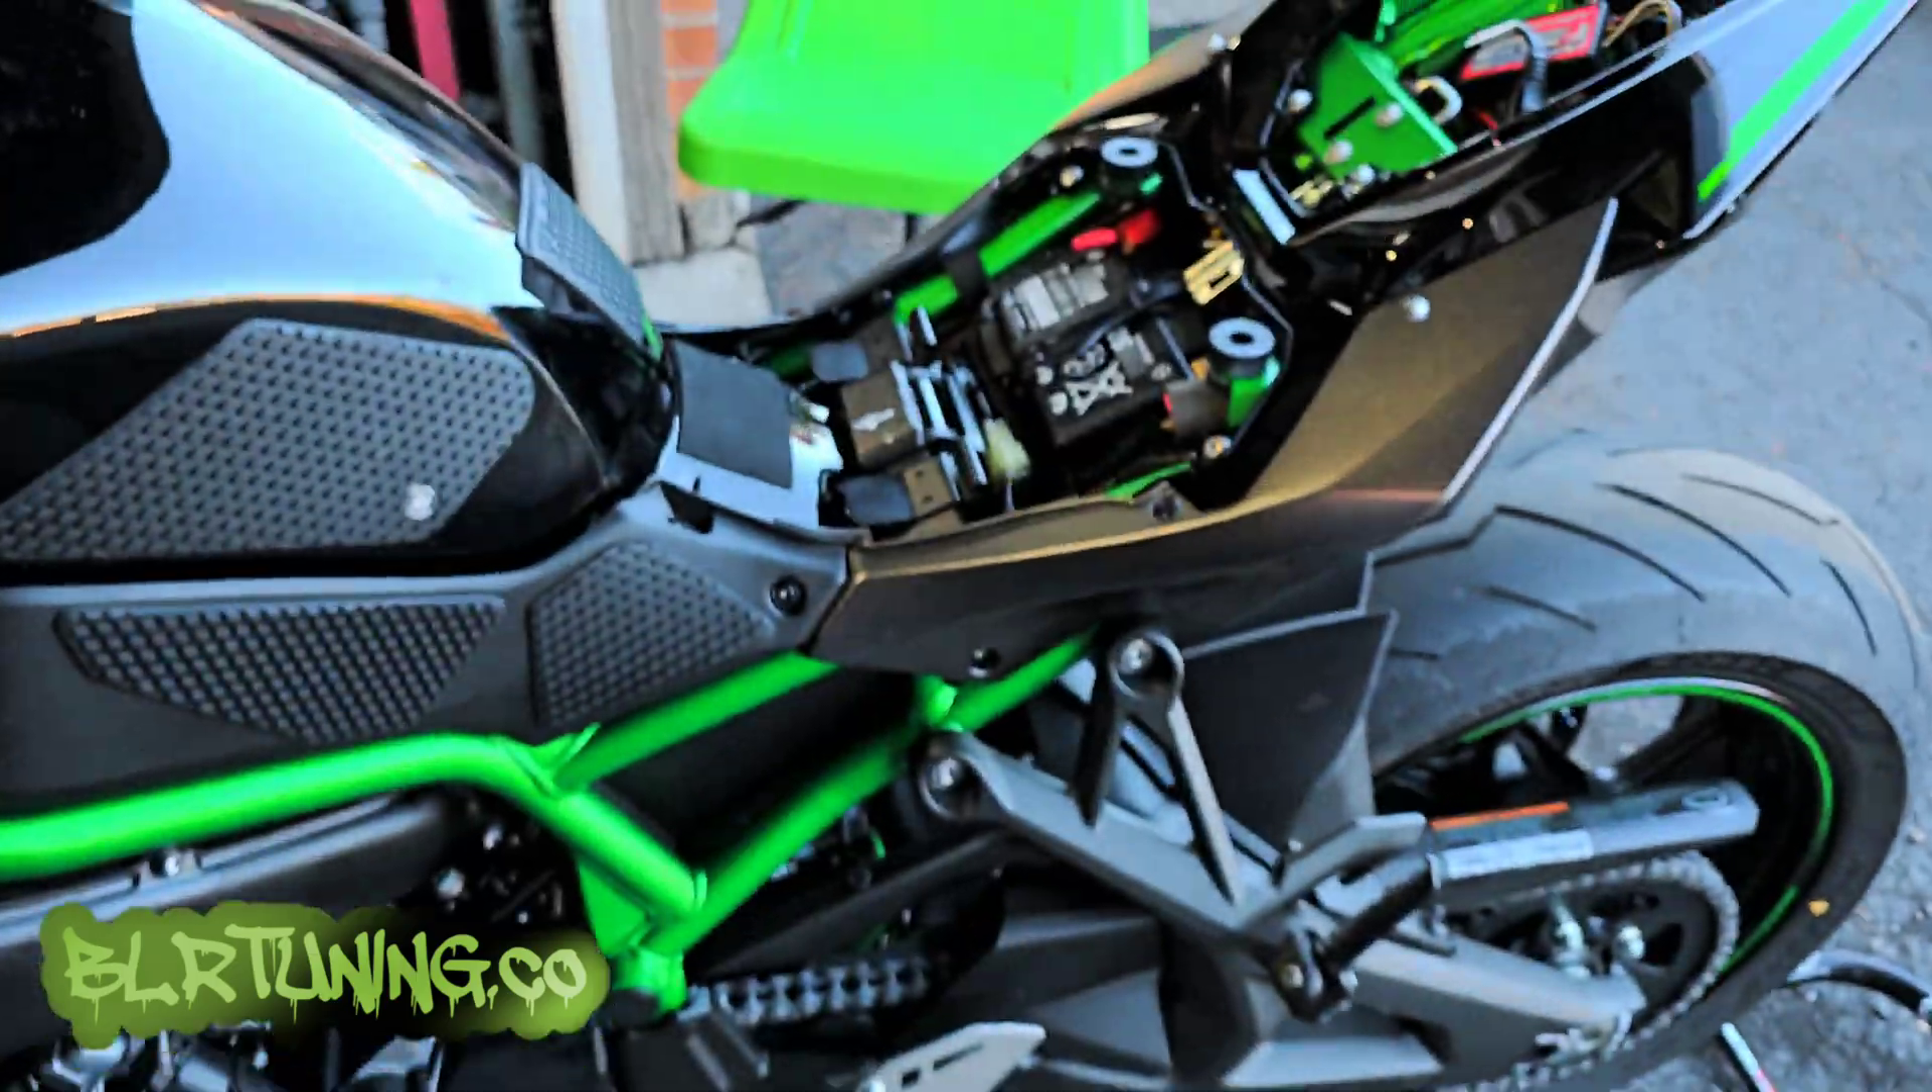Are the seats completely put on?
No.